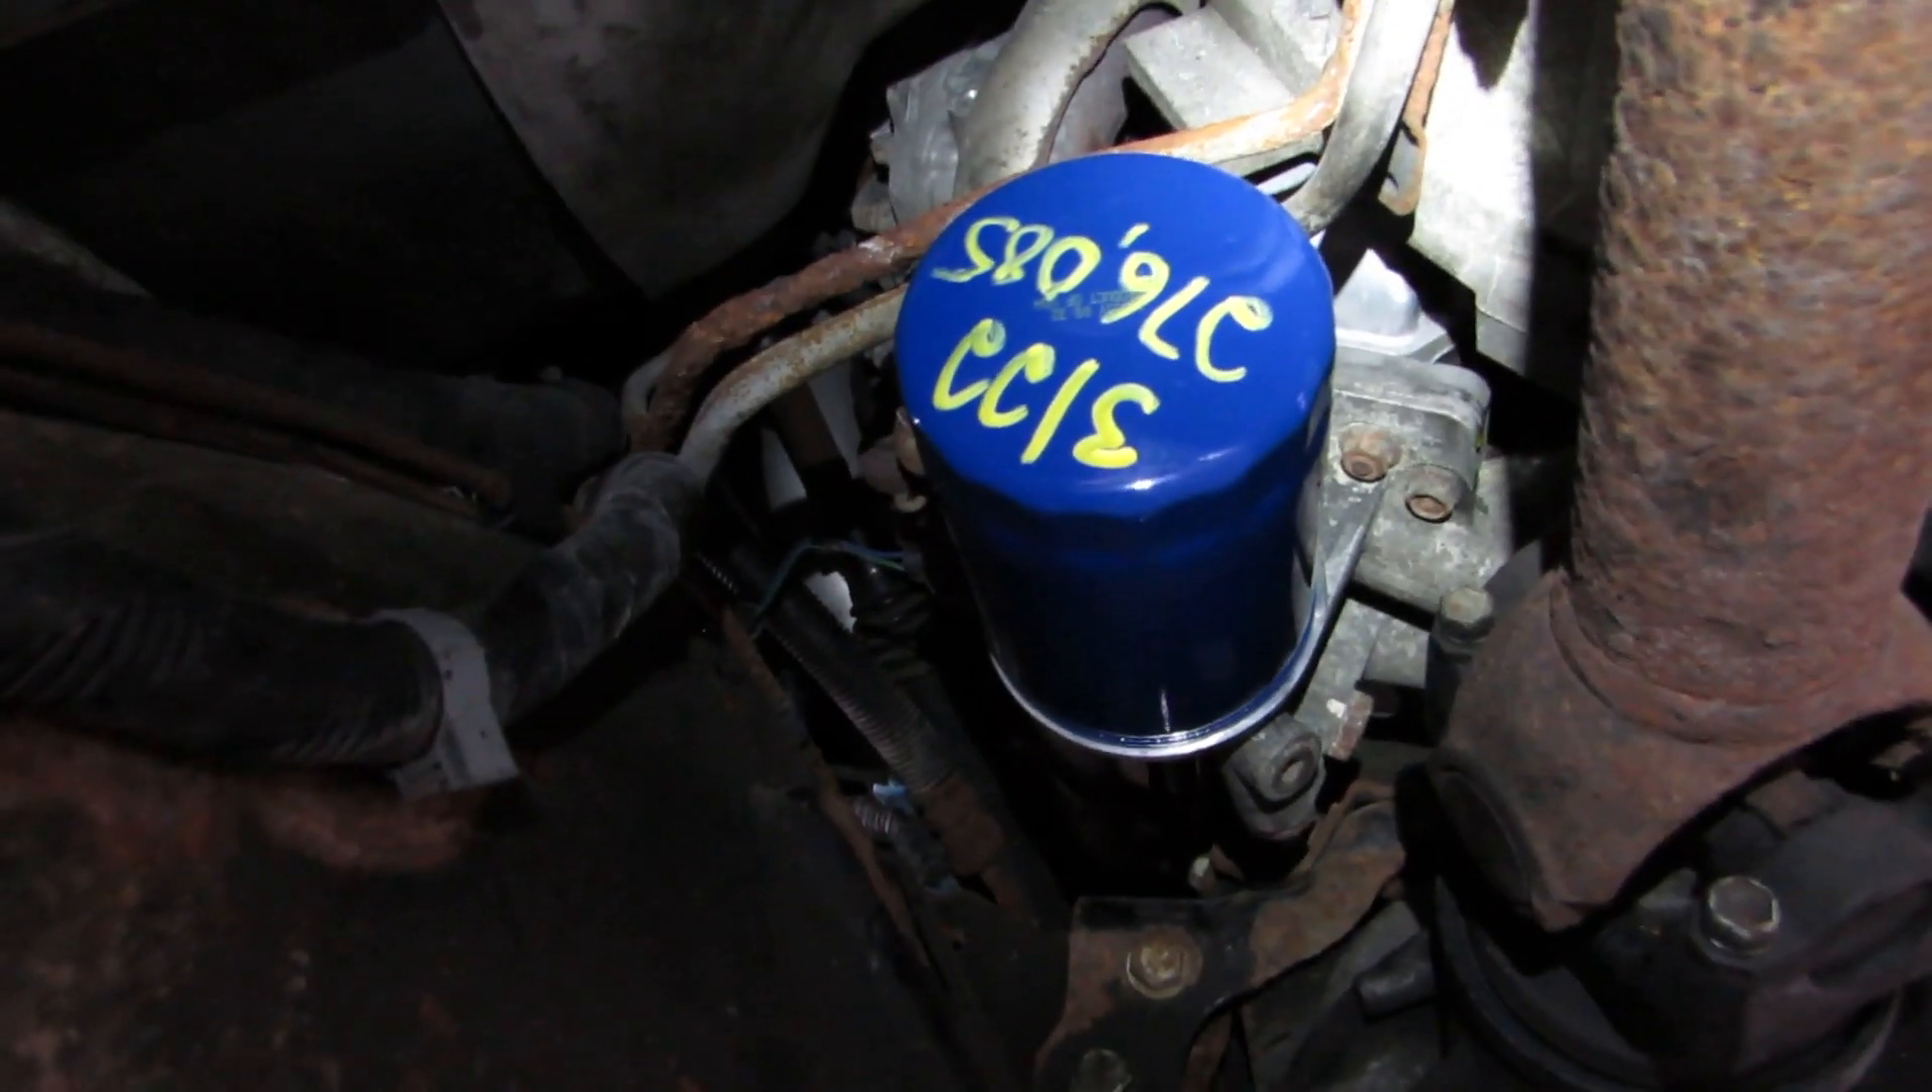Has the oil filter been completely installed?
Yes.